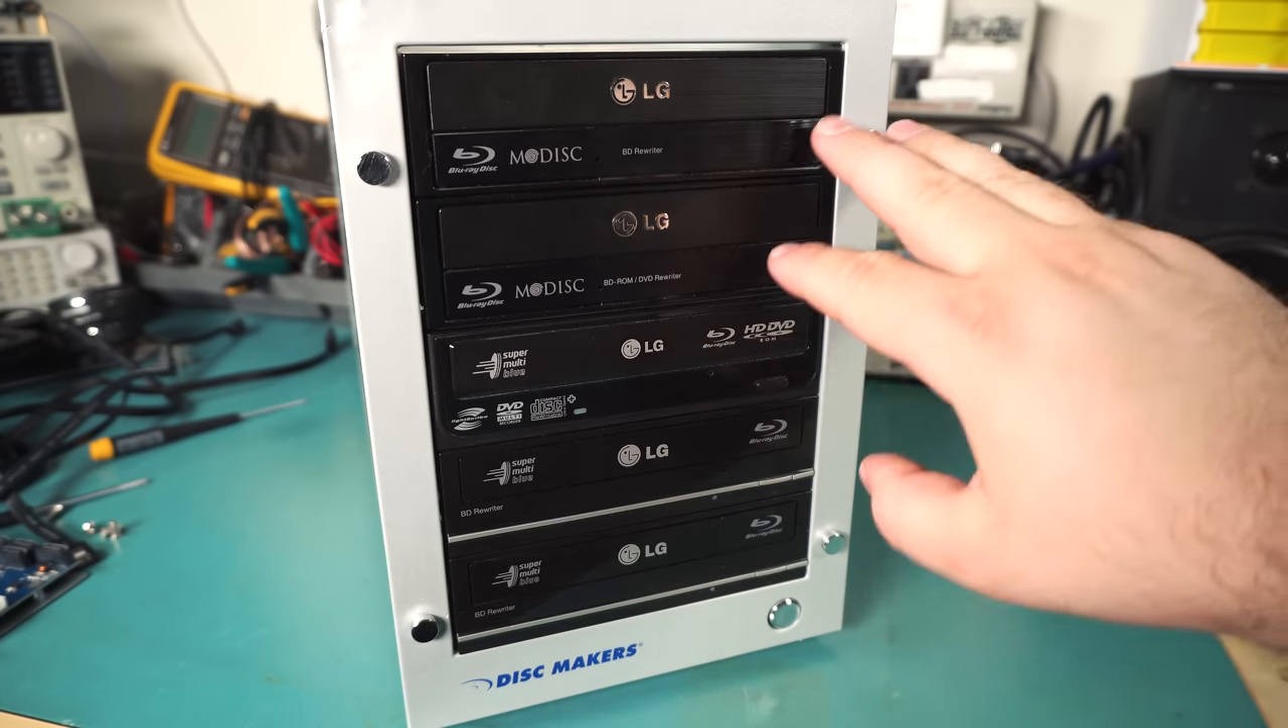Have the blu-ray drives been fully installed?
Yes.